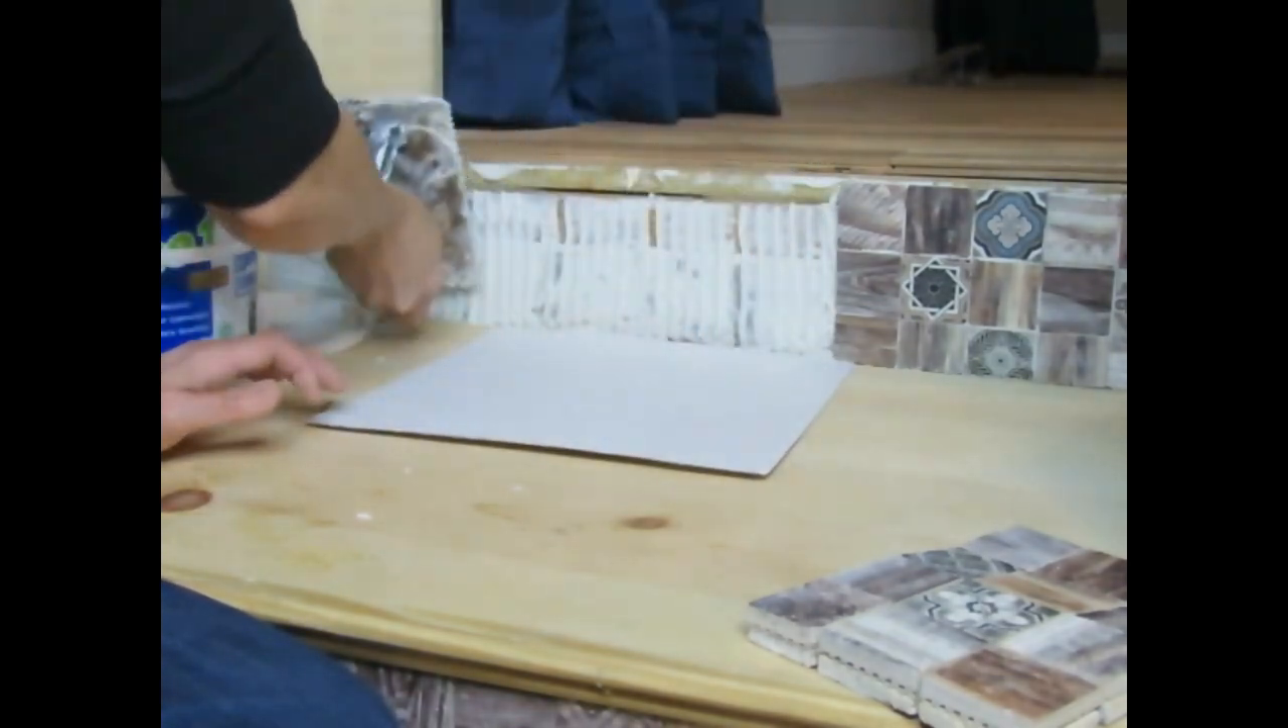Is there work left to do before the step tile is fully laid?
Yes.